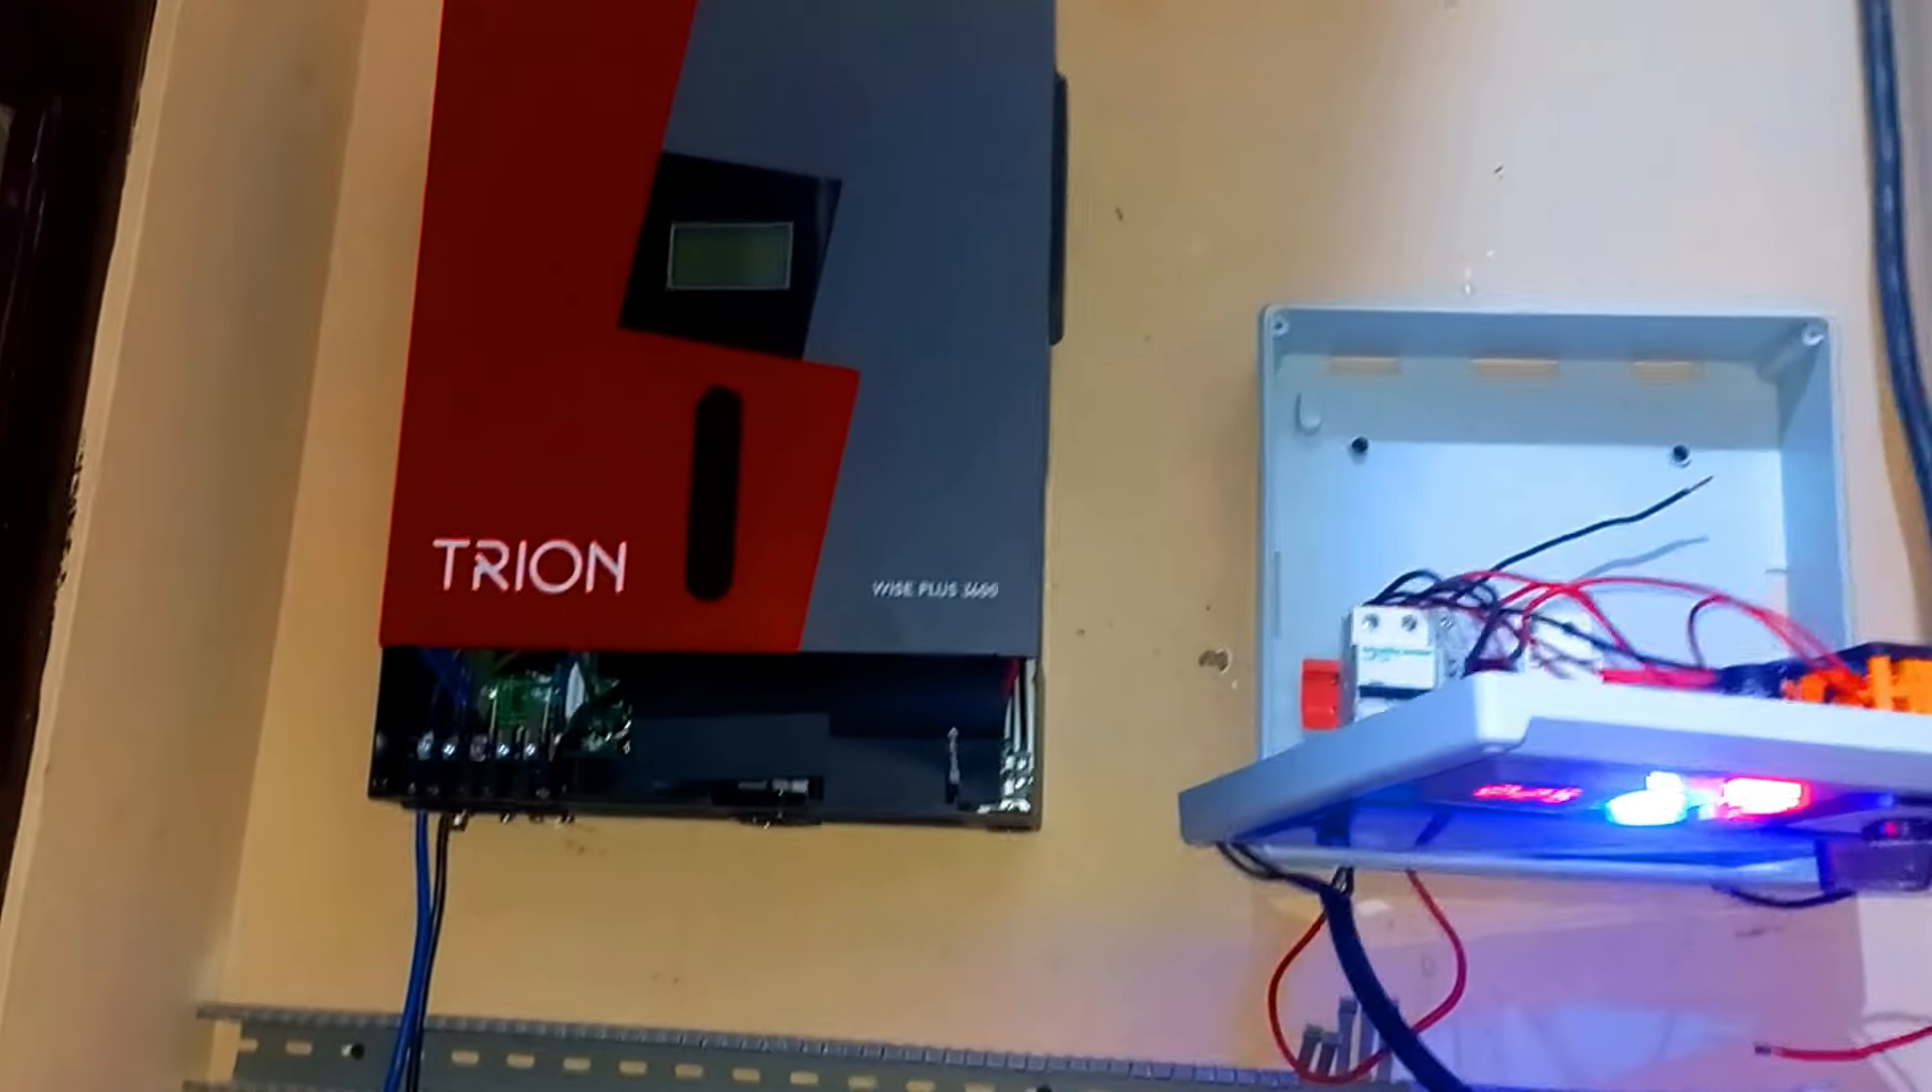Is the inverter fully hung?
Yes.